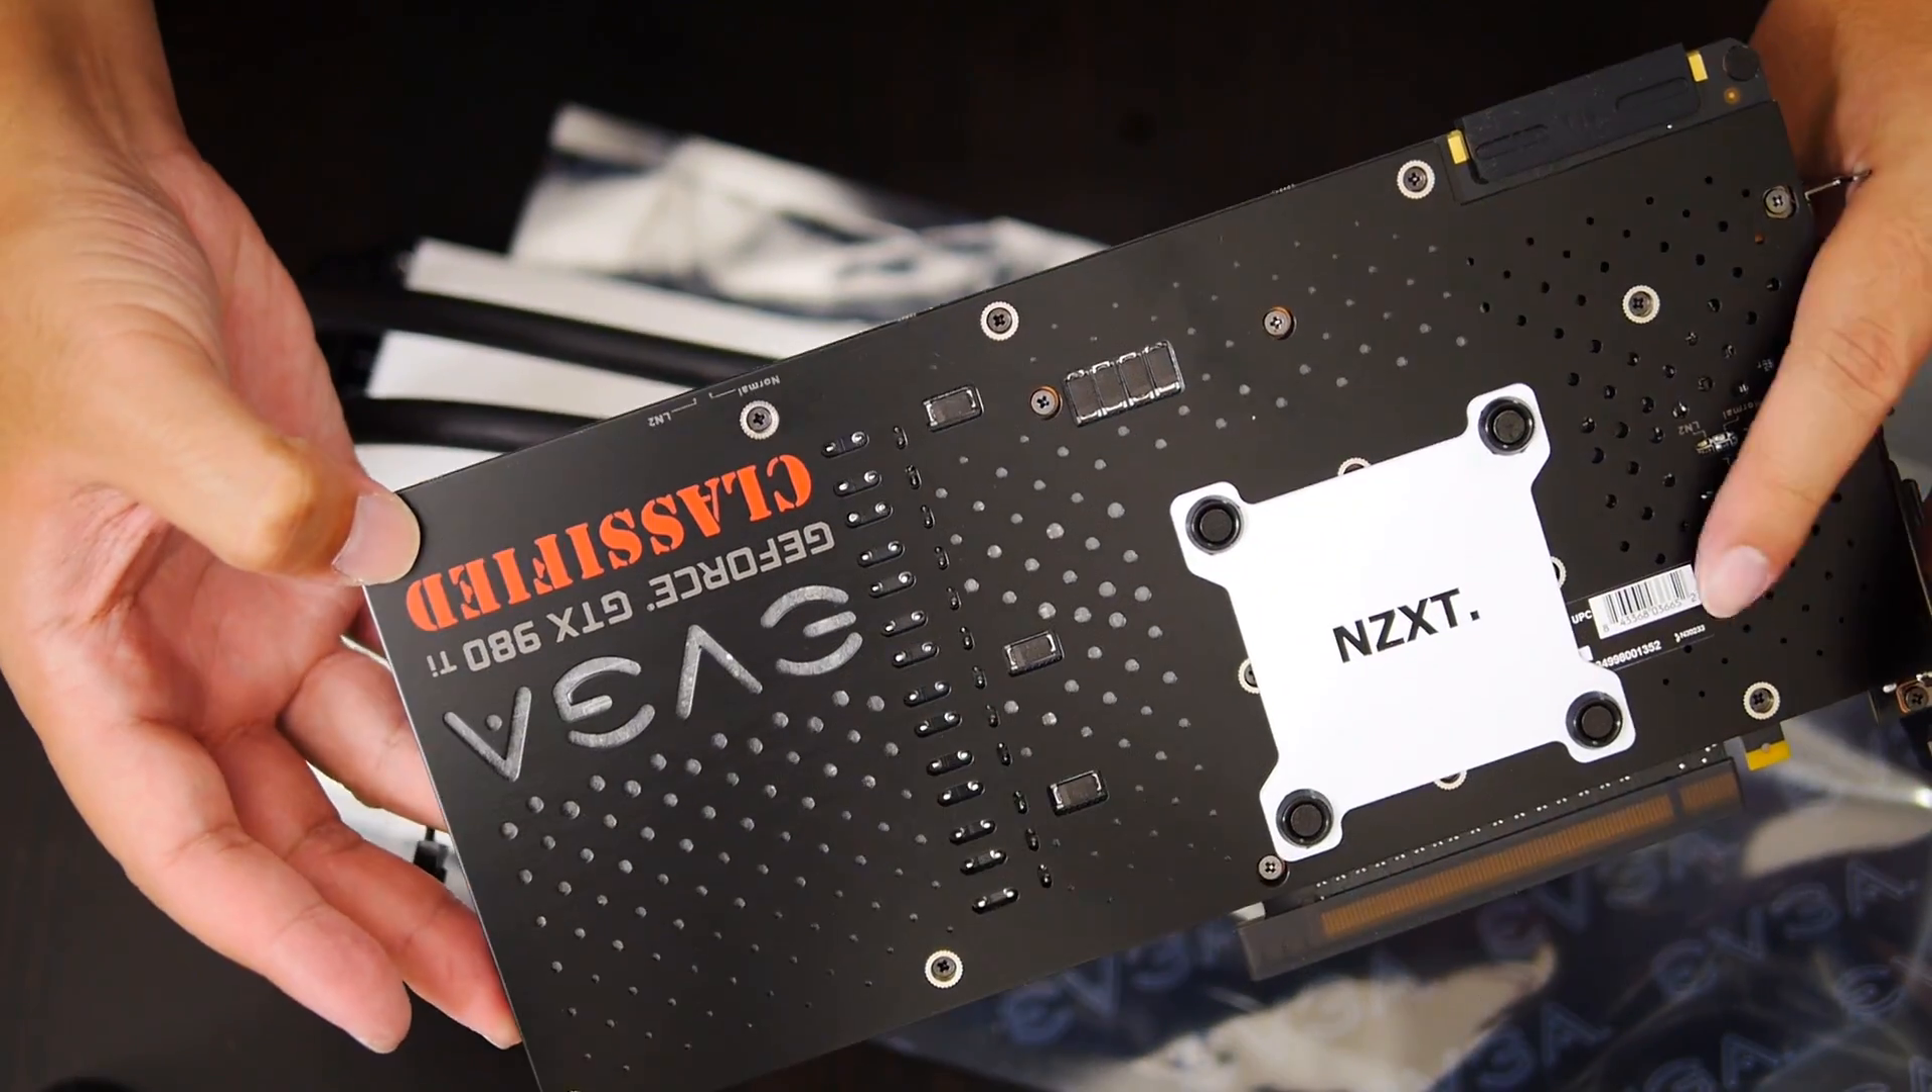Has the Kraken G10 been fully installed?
Yes.